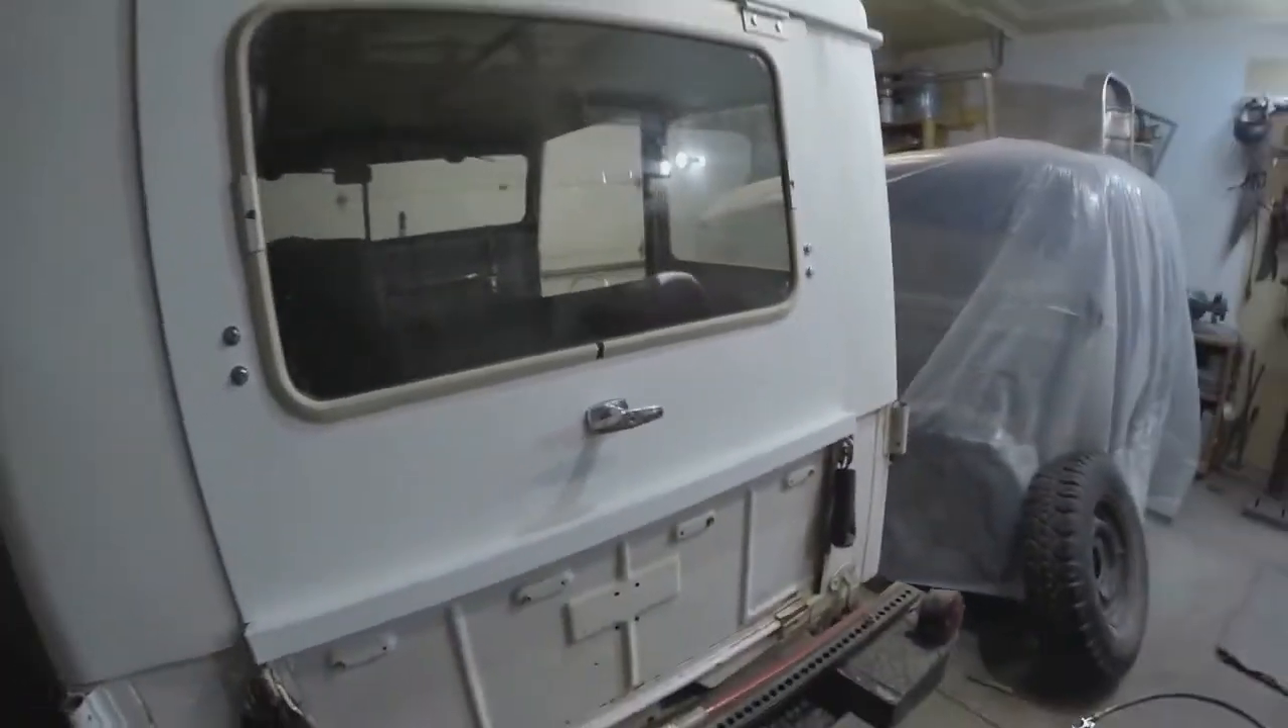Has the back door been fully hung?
Yes.